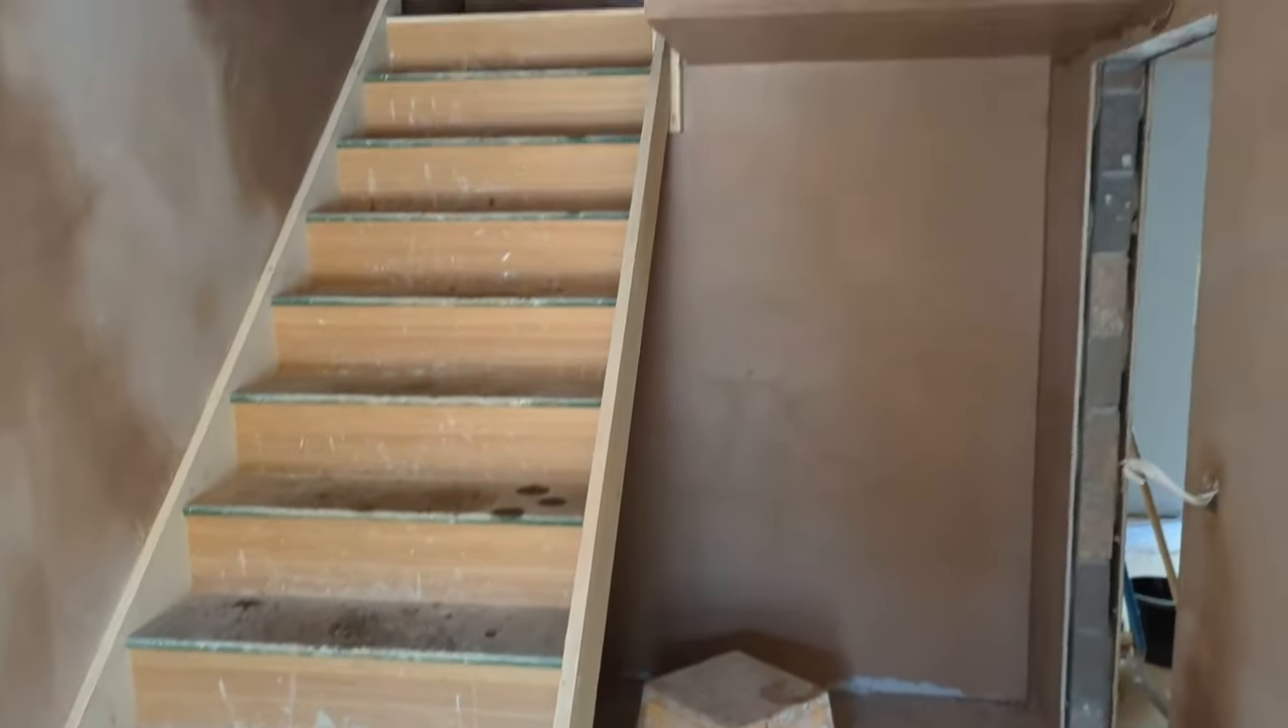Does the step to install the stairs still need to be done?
No.